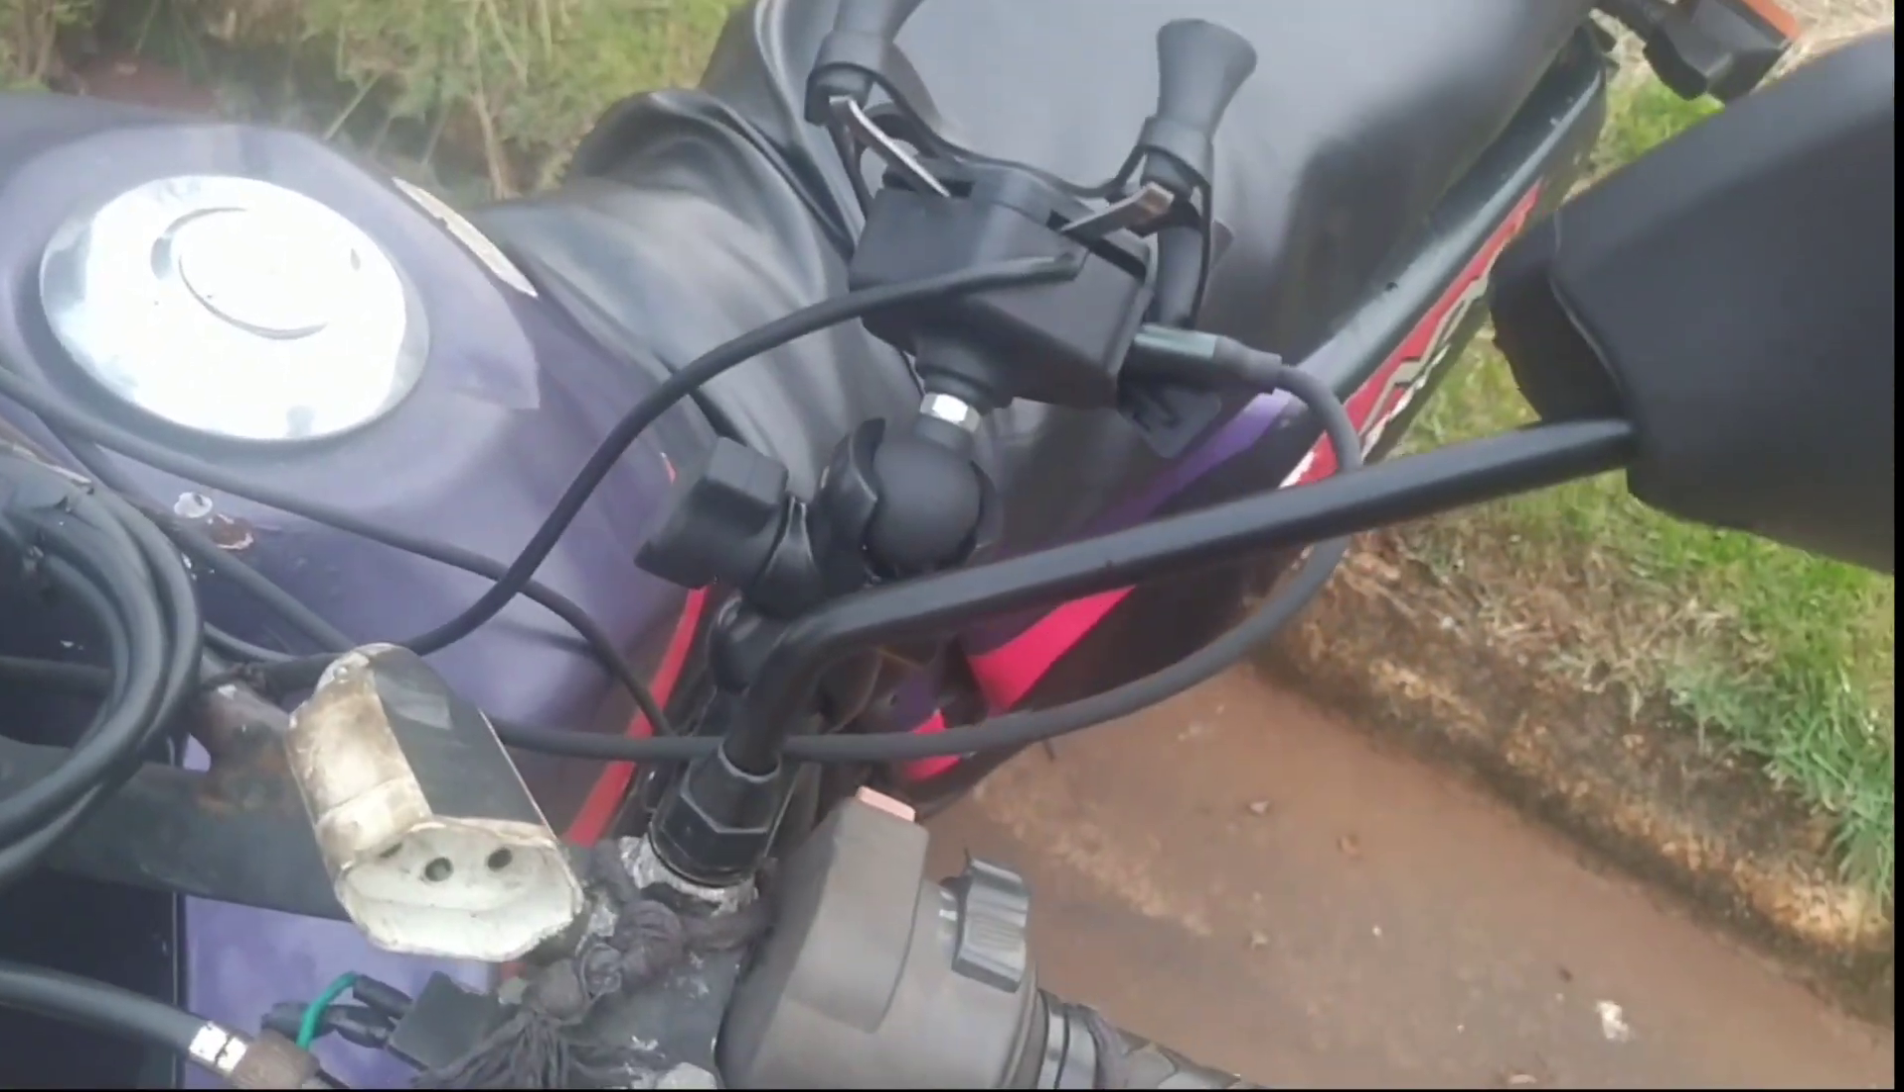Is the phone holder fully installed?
Yes.